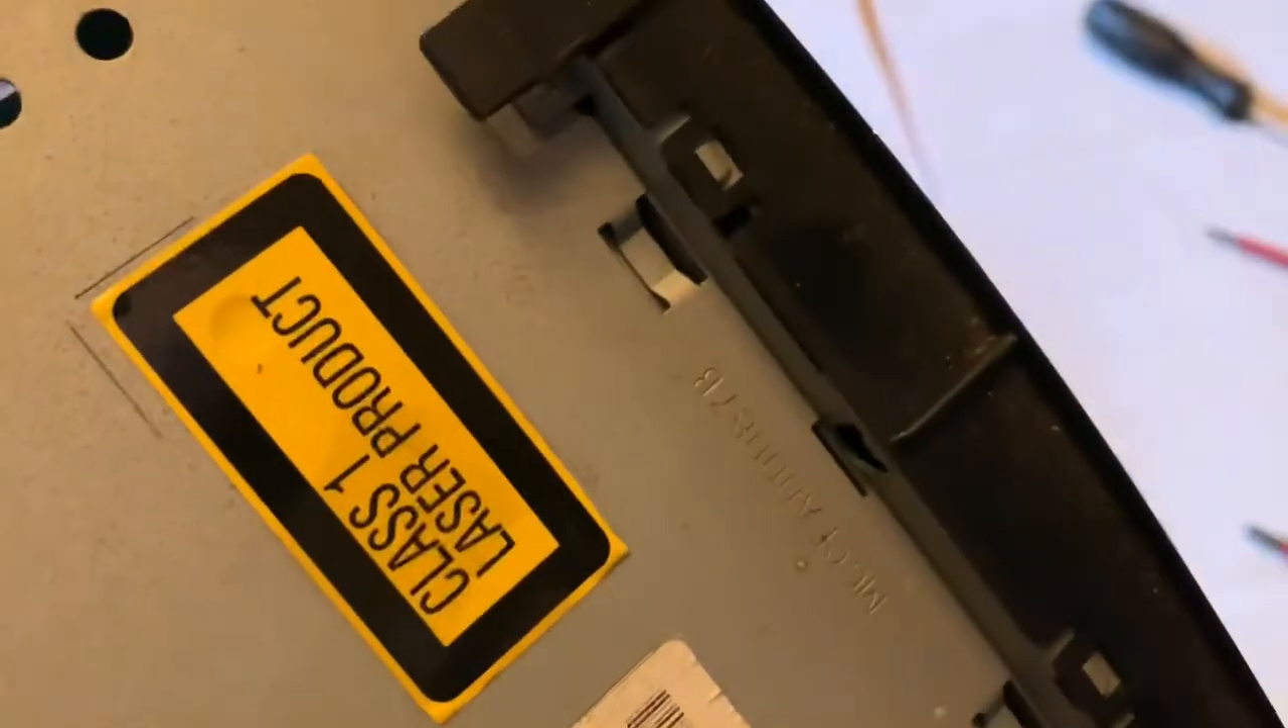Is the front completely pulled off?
No.